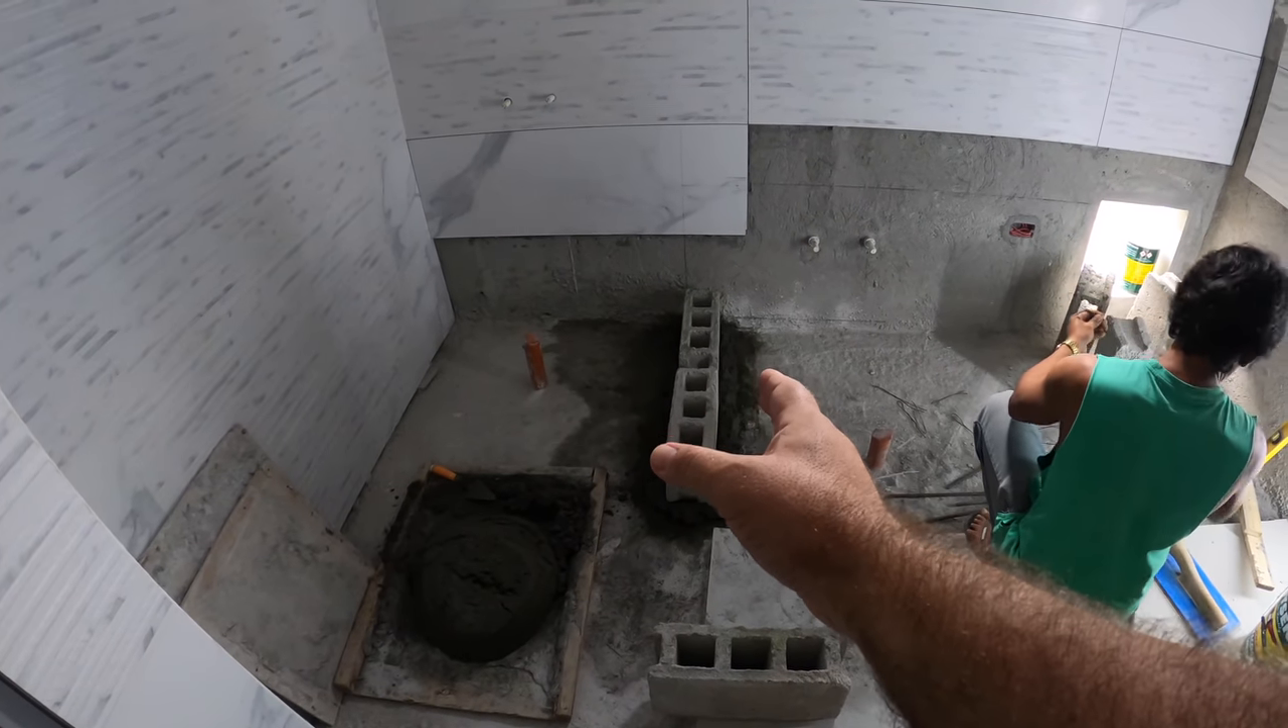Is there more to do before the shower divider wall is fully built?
Yes.